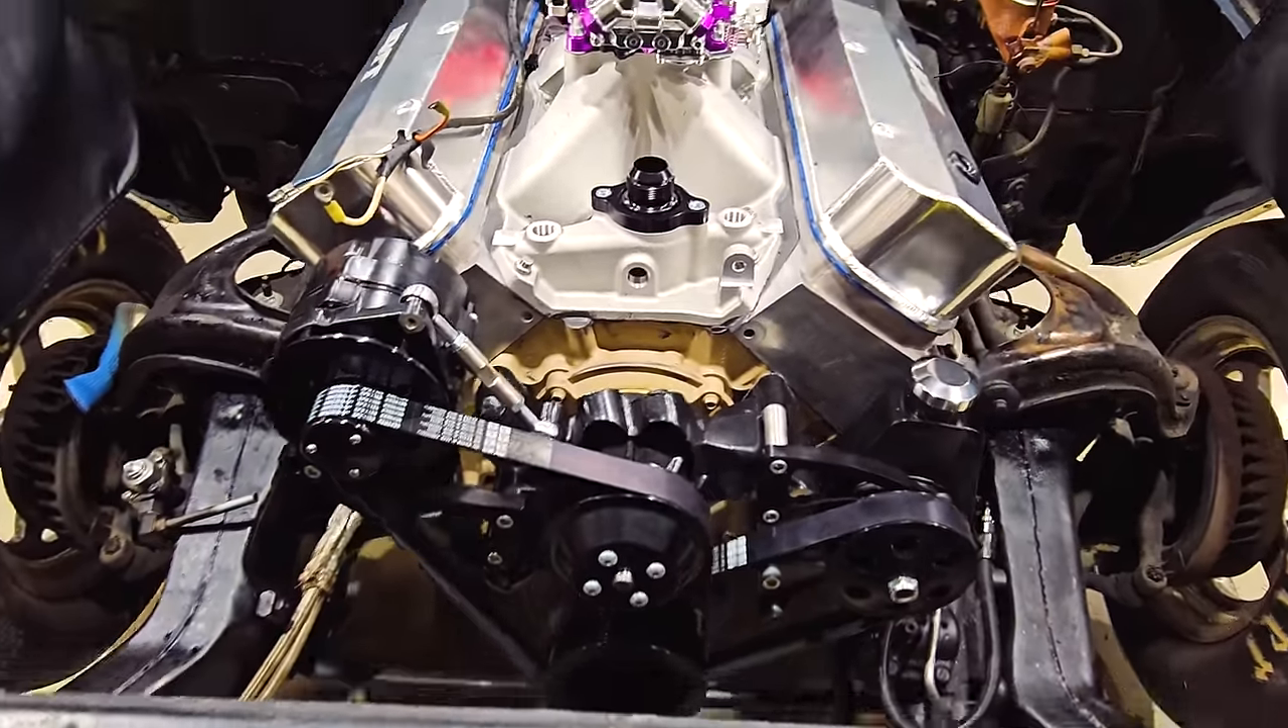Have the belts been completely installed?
Yes.